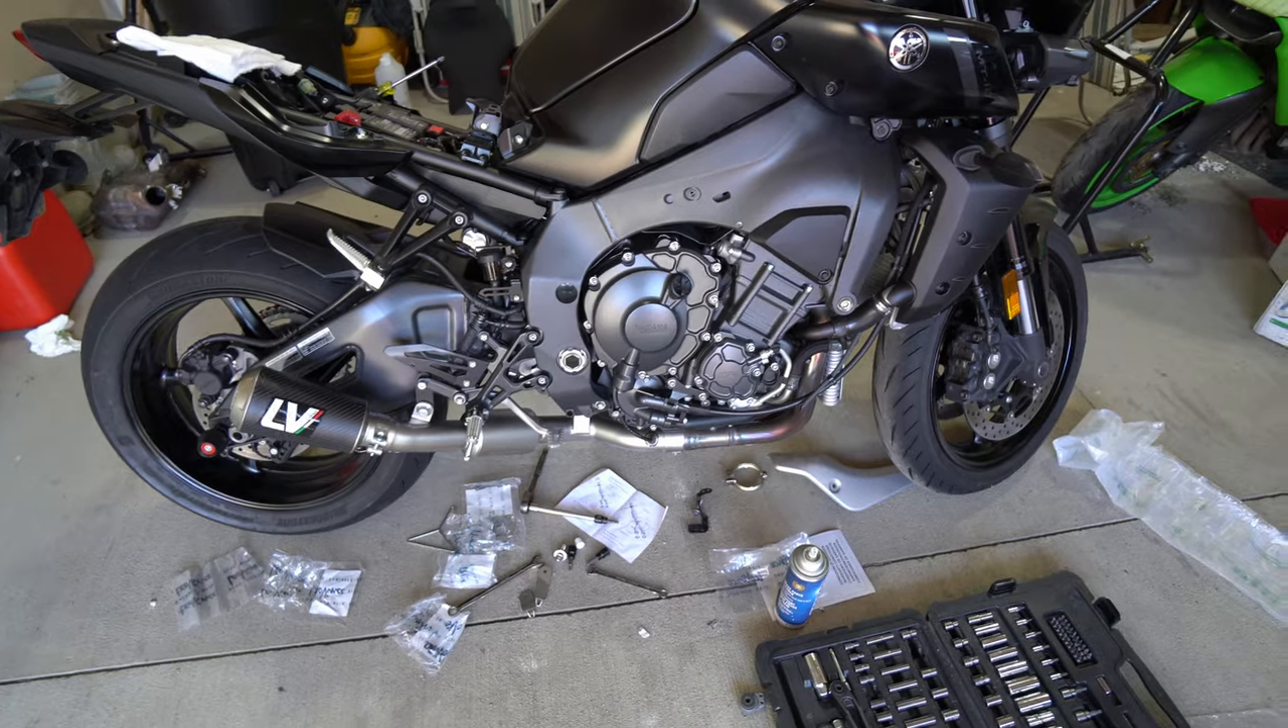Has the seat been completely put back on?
No.